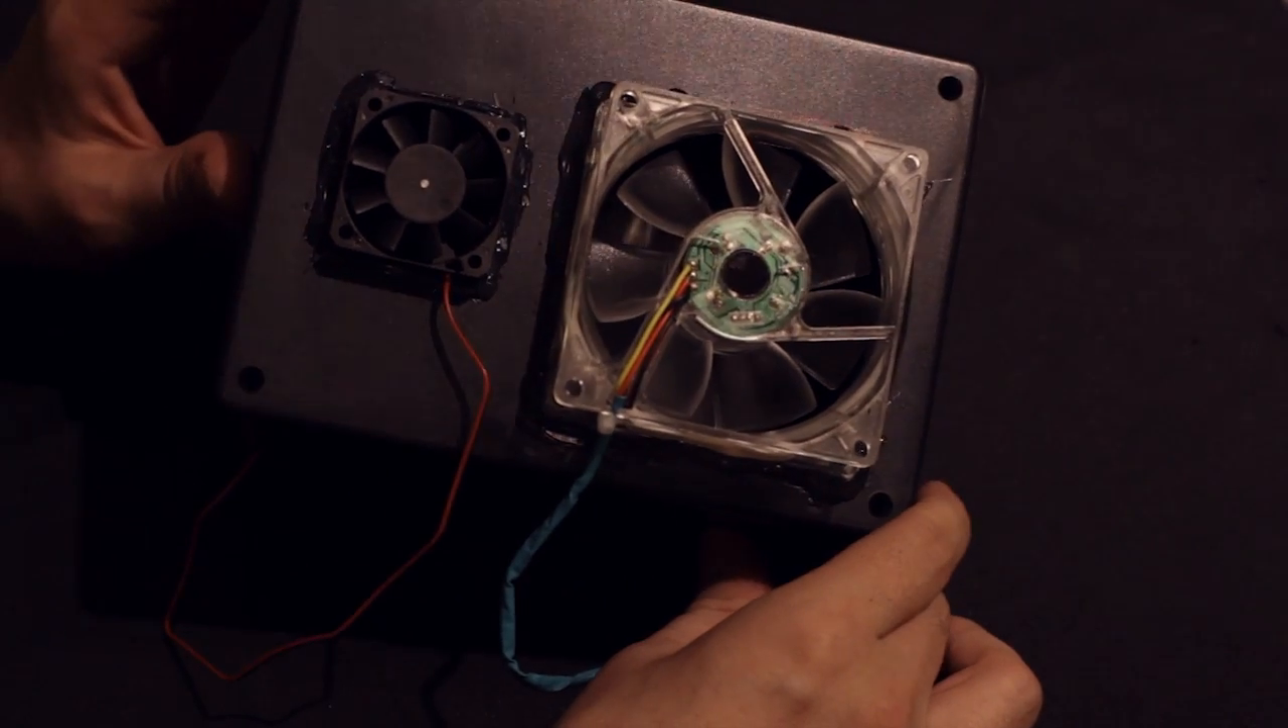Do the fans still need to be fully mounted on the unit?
No.